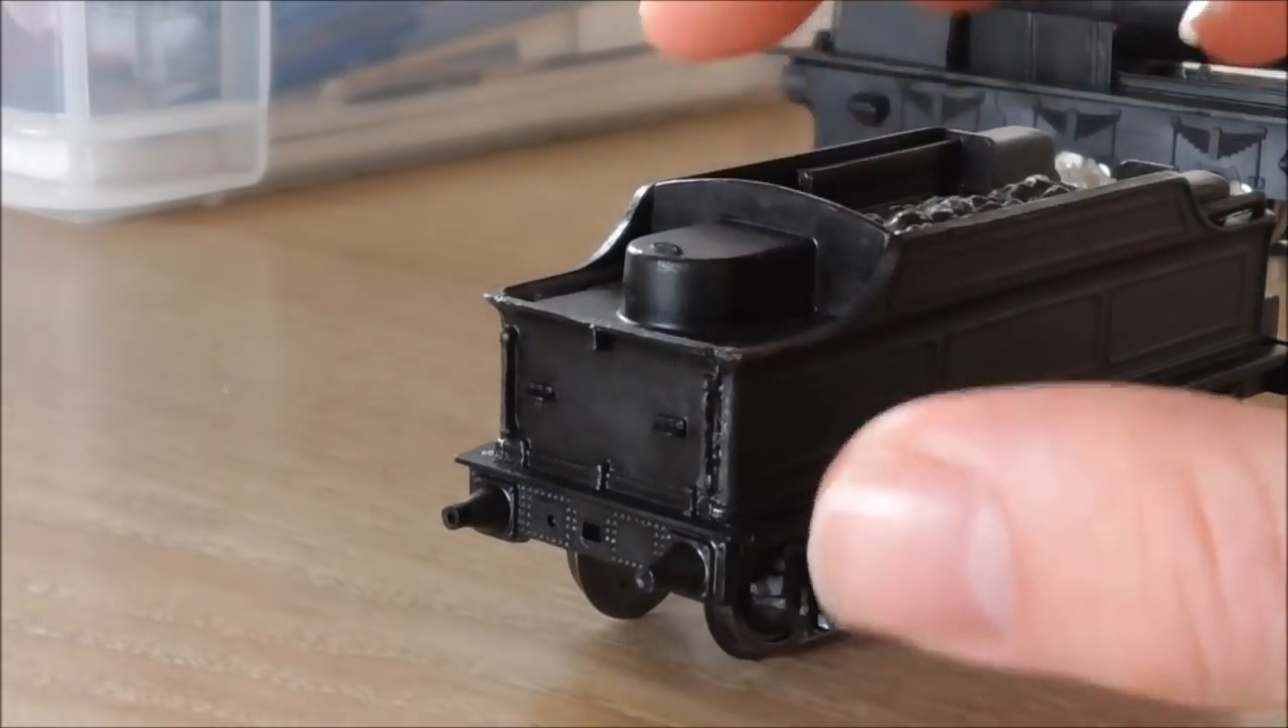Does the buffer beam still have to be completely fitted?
No.